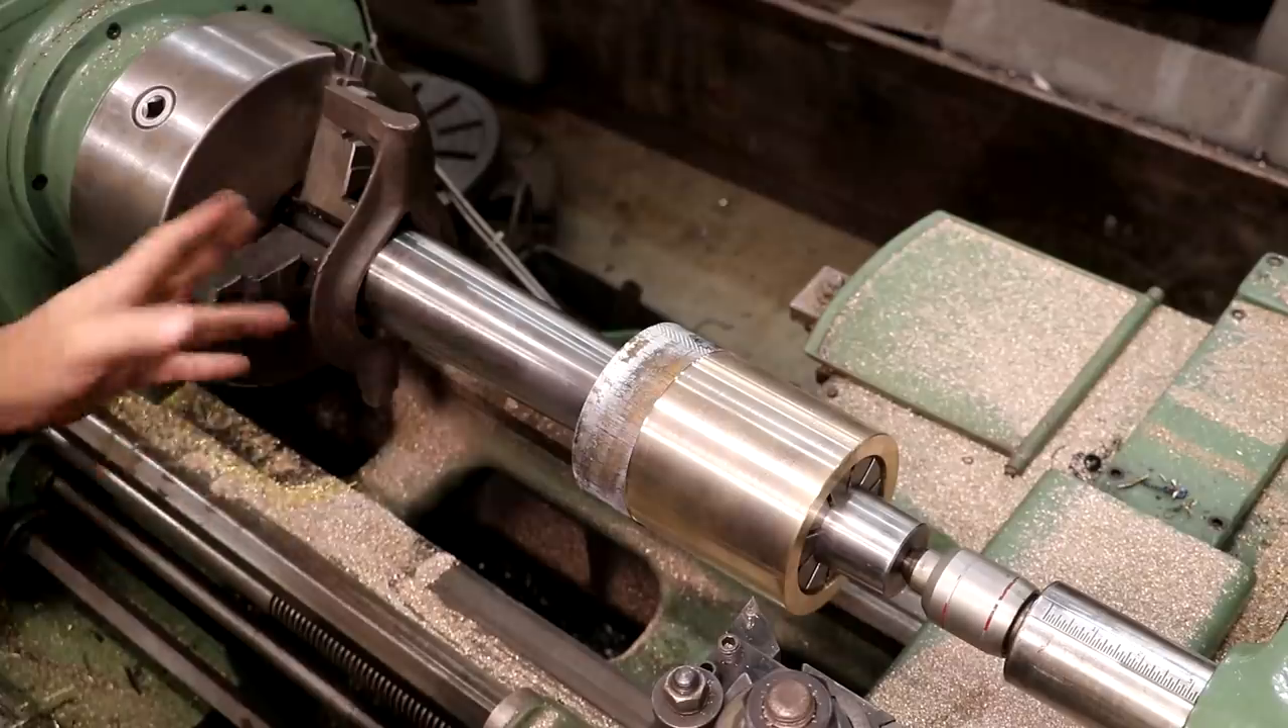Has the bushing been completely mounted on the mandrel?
Yes.